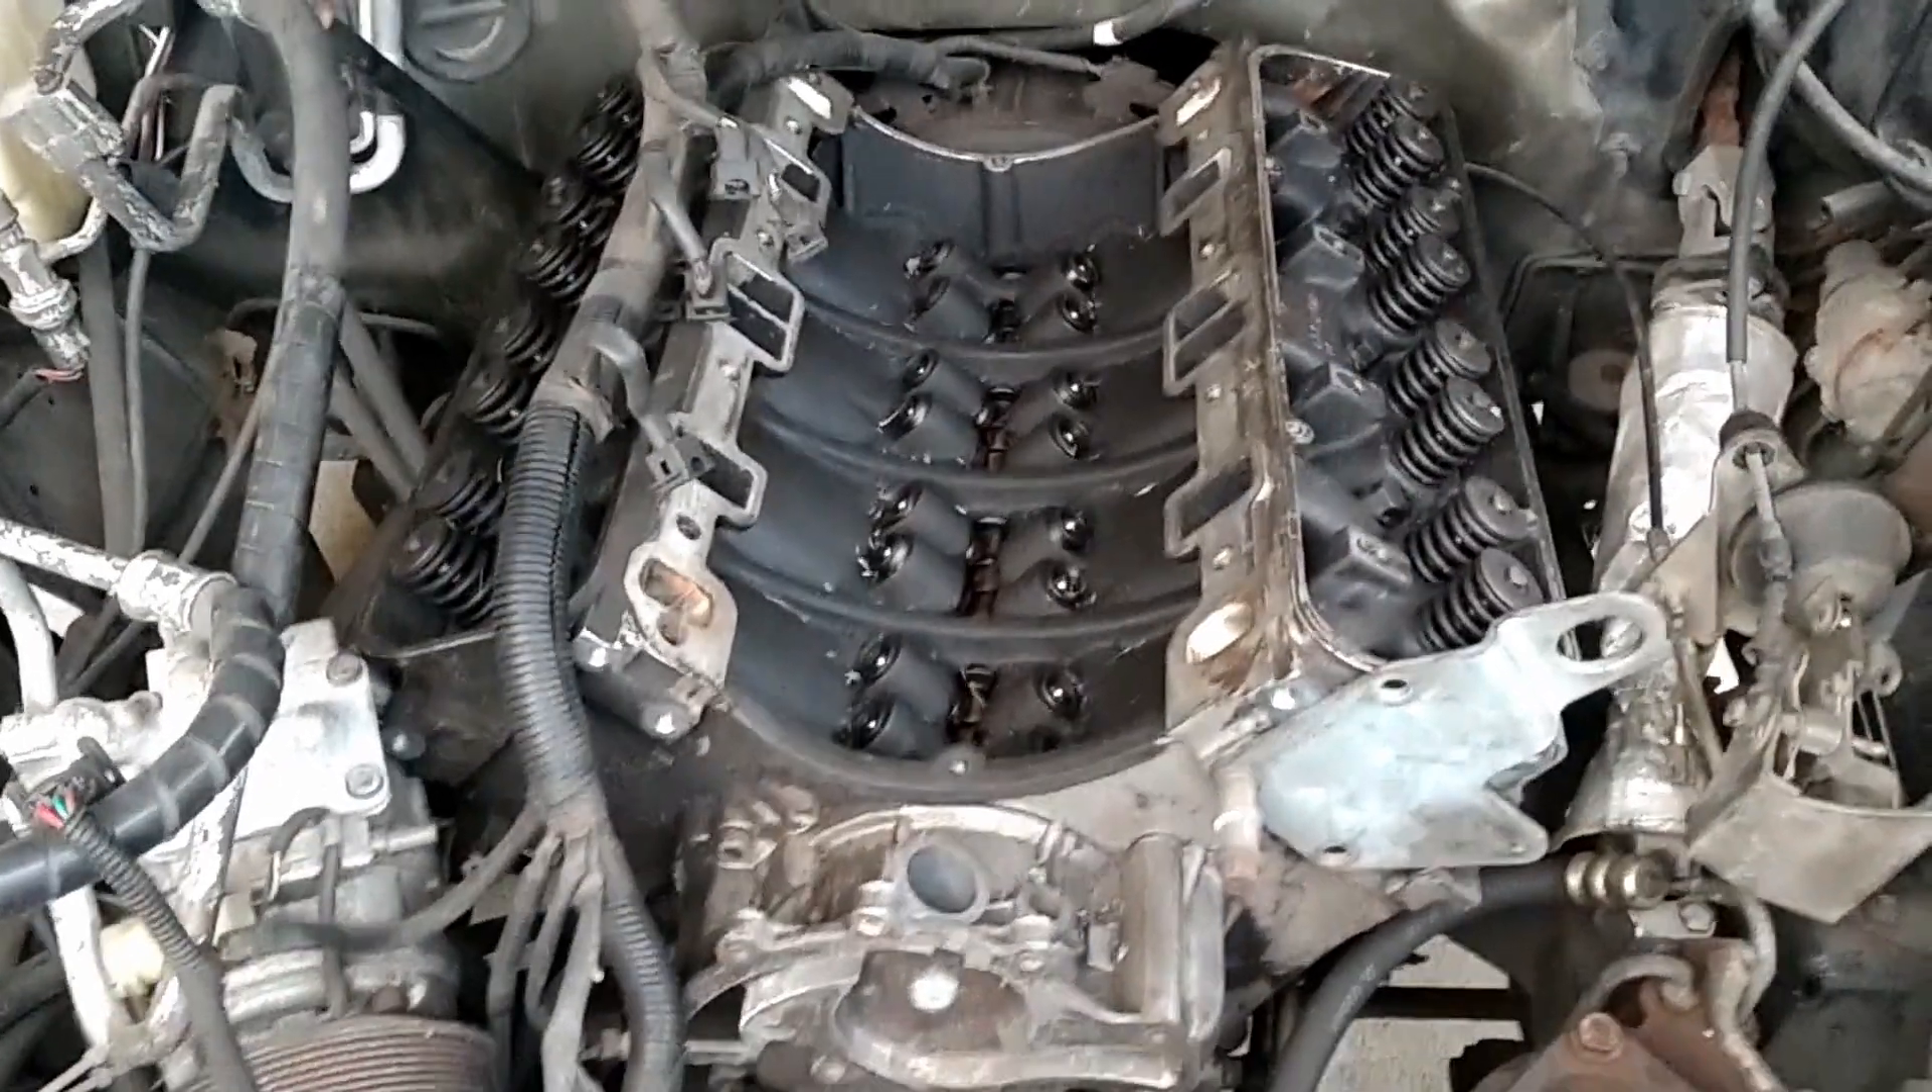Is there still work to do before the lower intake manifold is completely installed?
Yes.